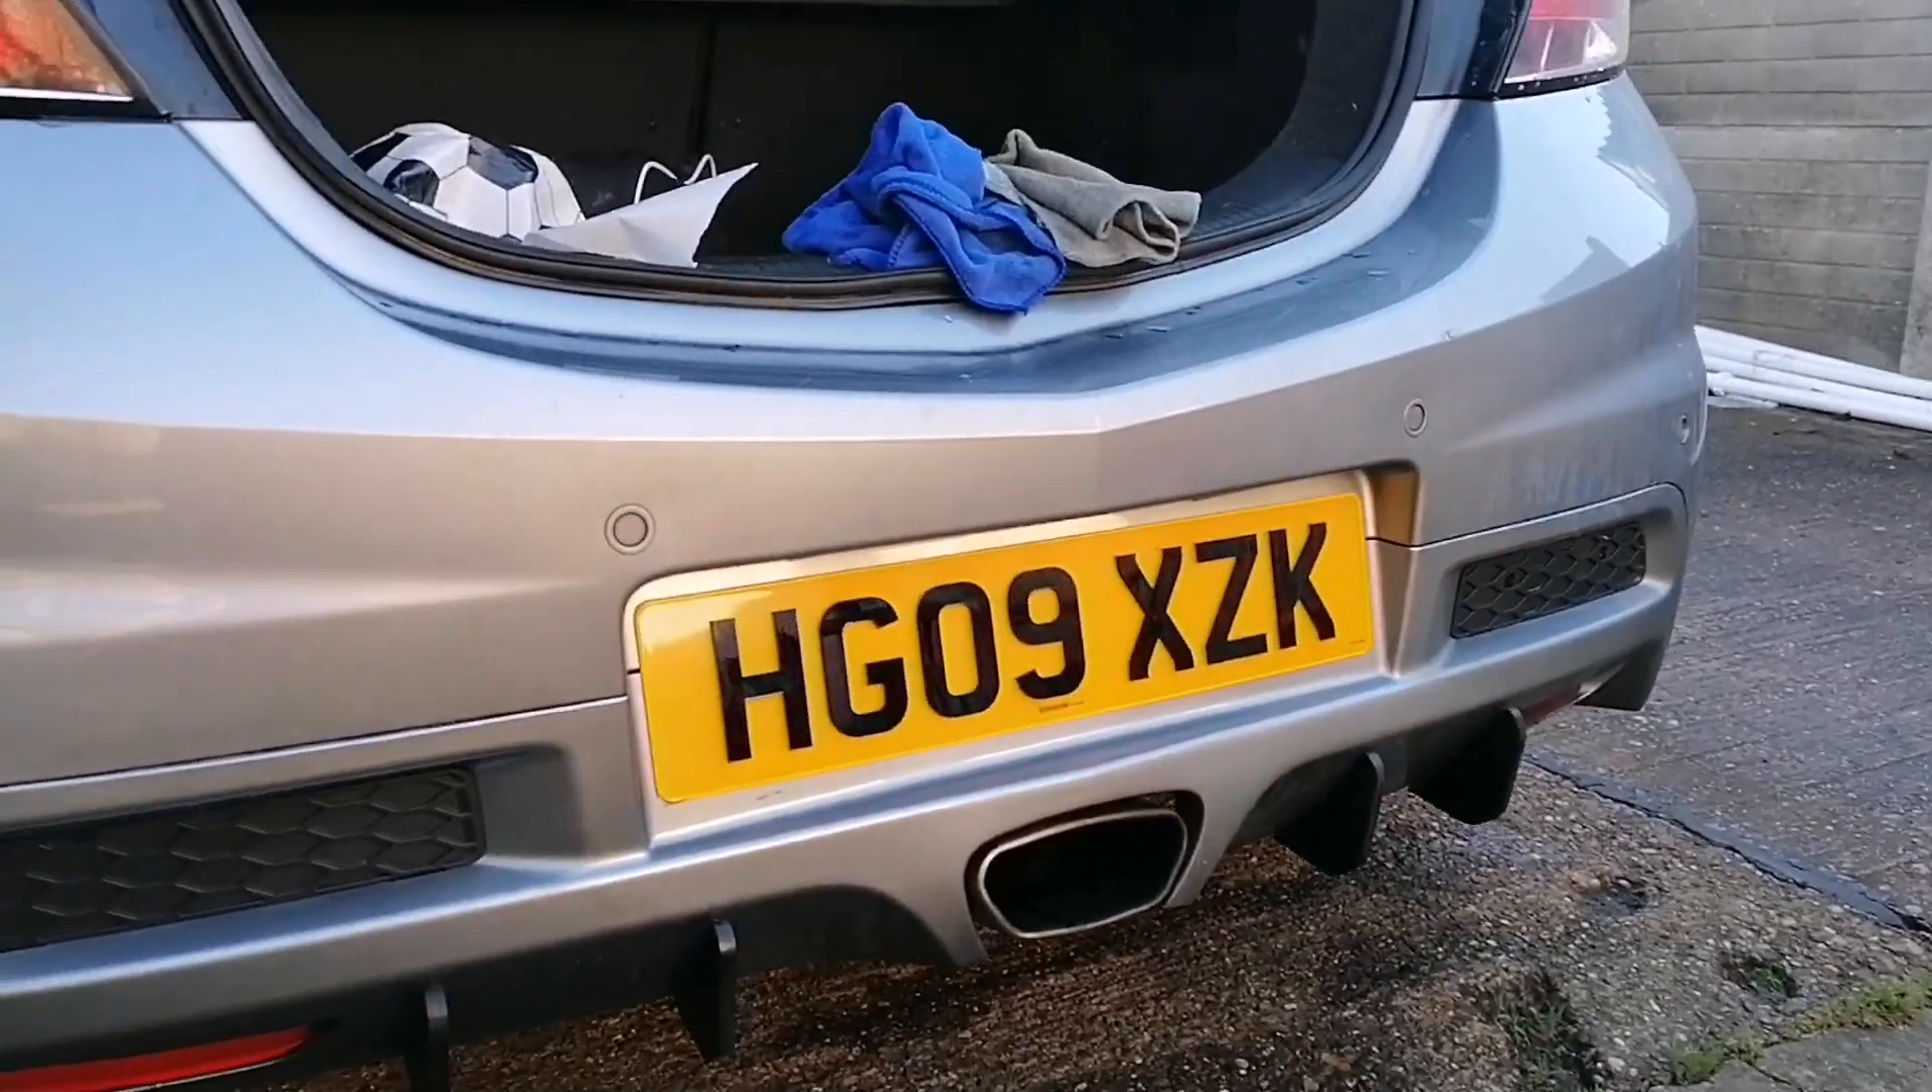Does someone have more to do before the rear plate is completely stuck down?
No.